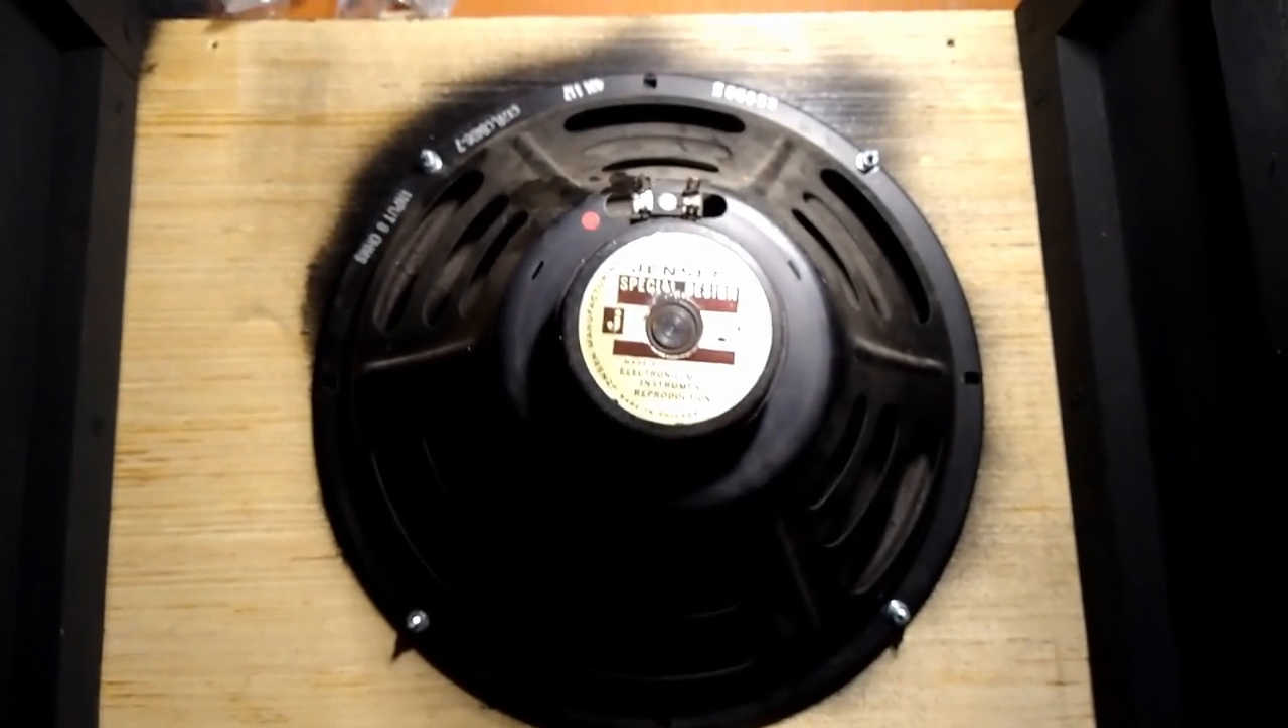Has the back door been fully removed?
Yes.